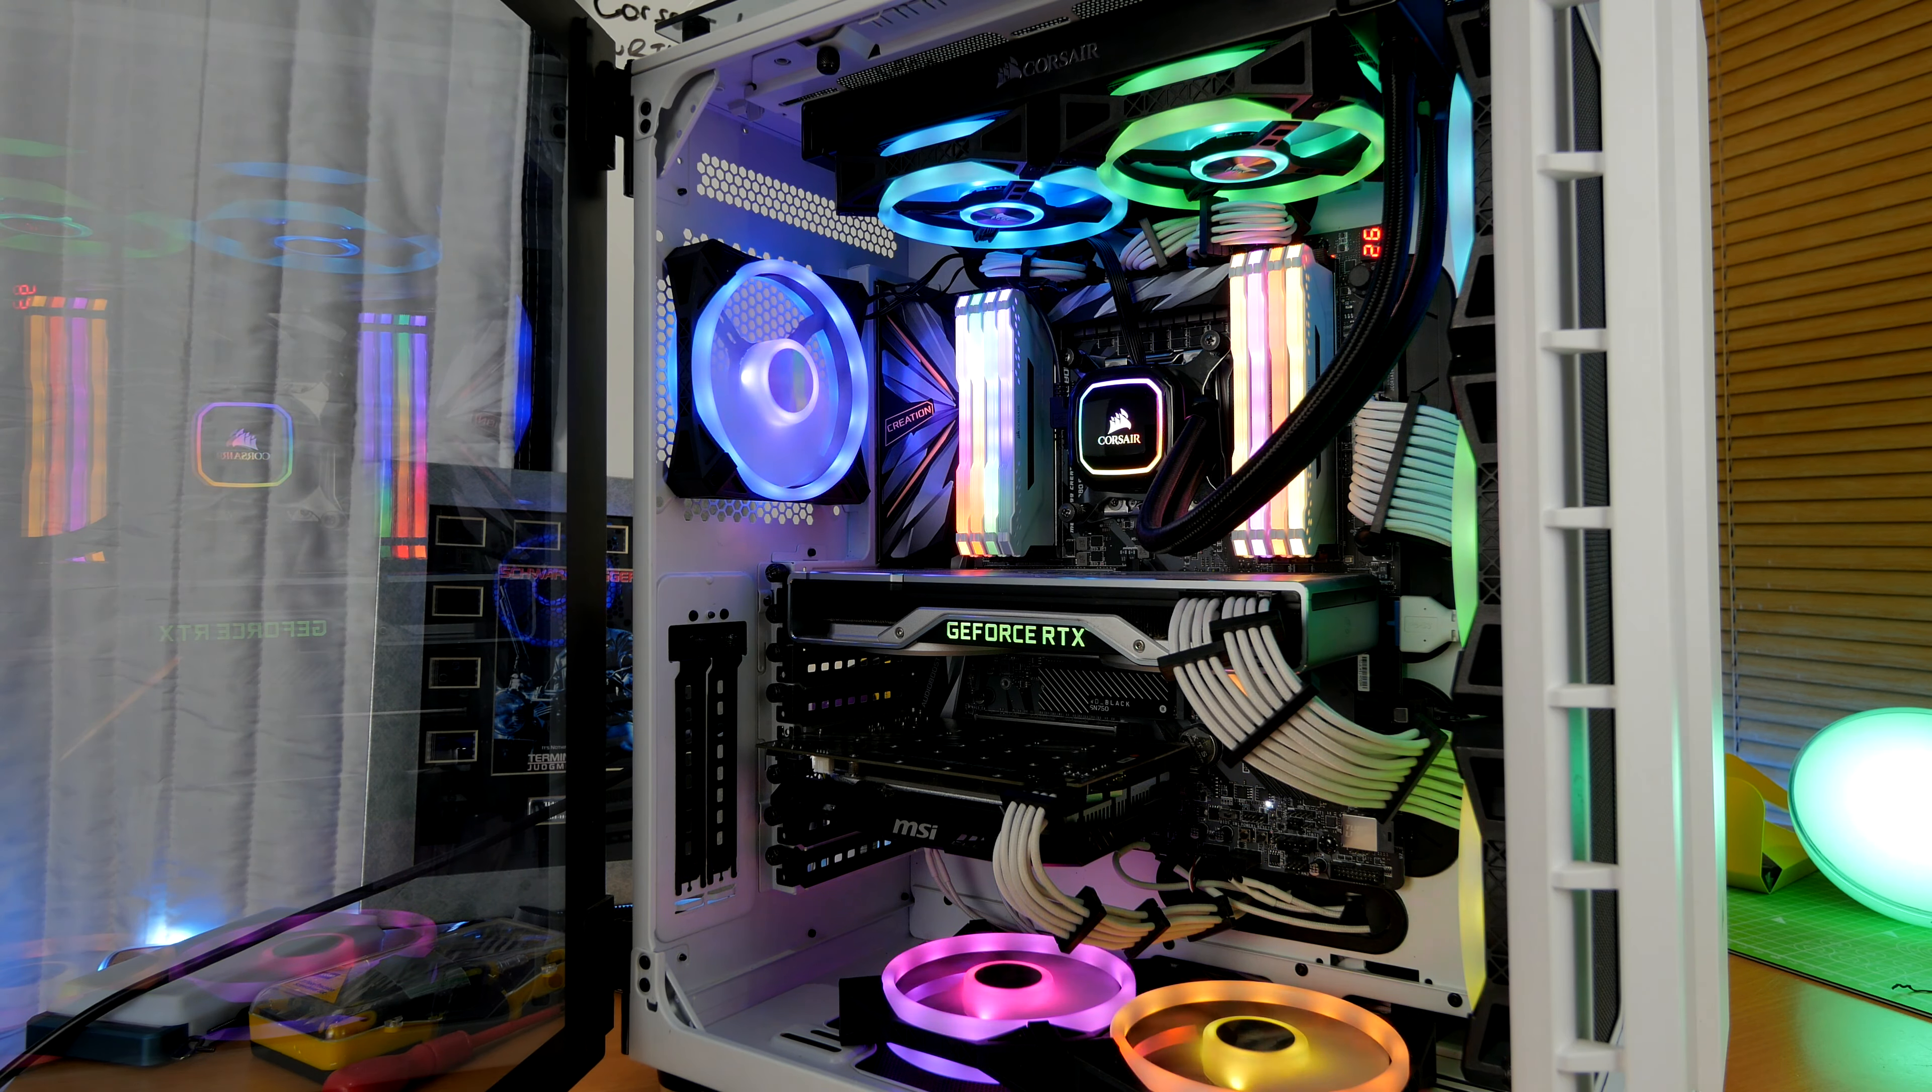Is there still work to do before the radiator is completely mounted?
No.